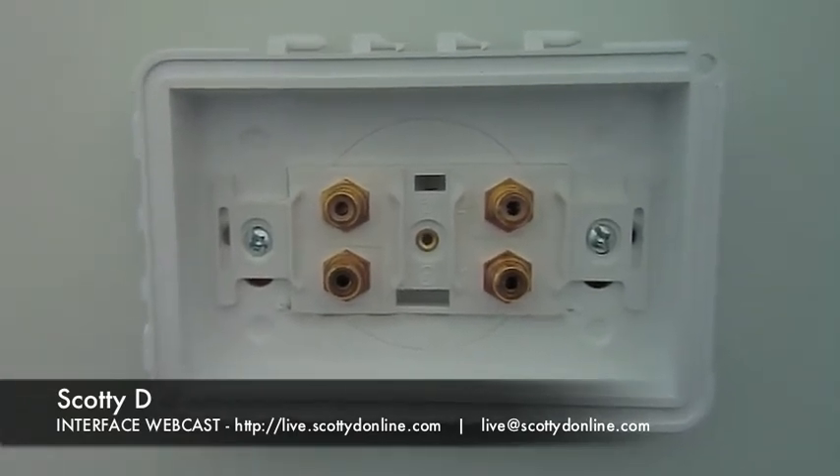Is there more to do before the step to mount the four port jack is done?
No.